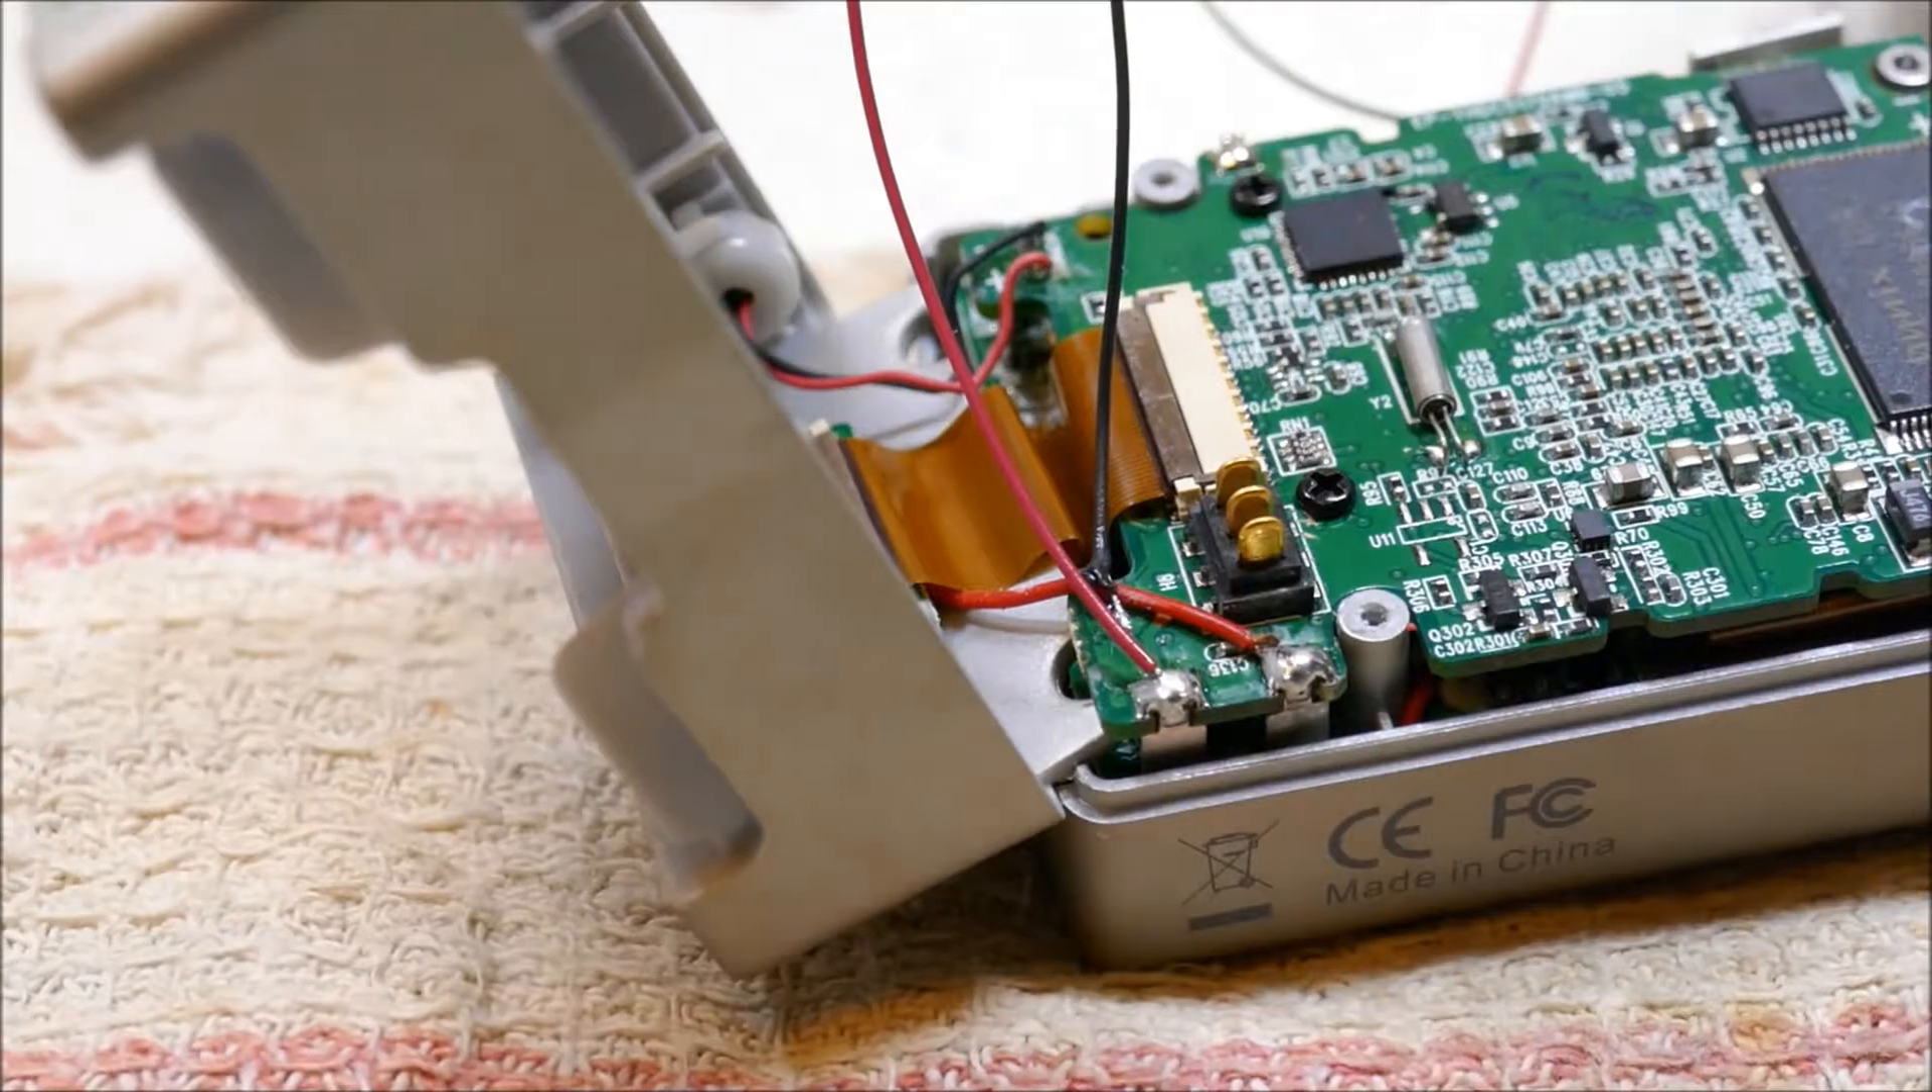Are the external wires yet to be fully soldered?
No.